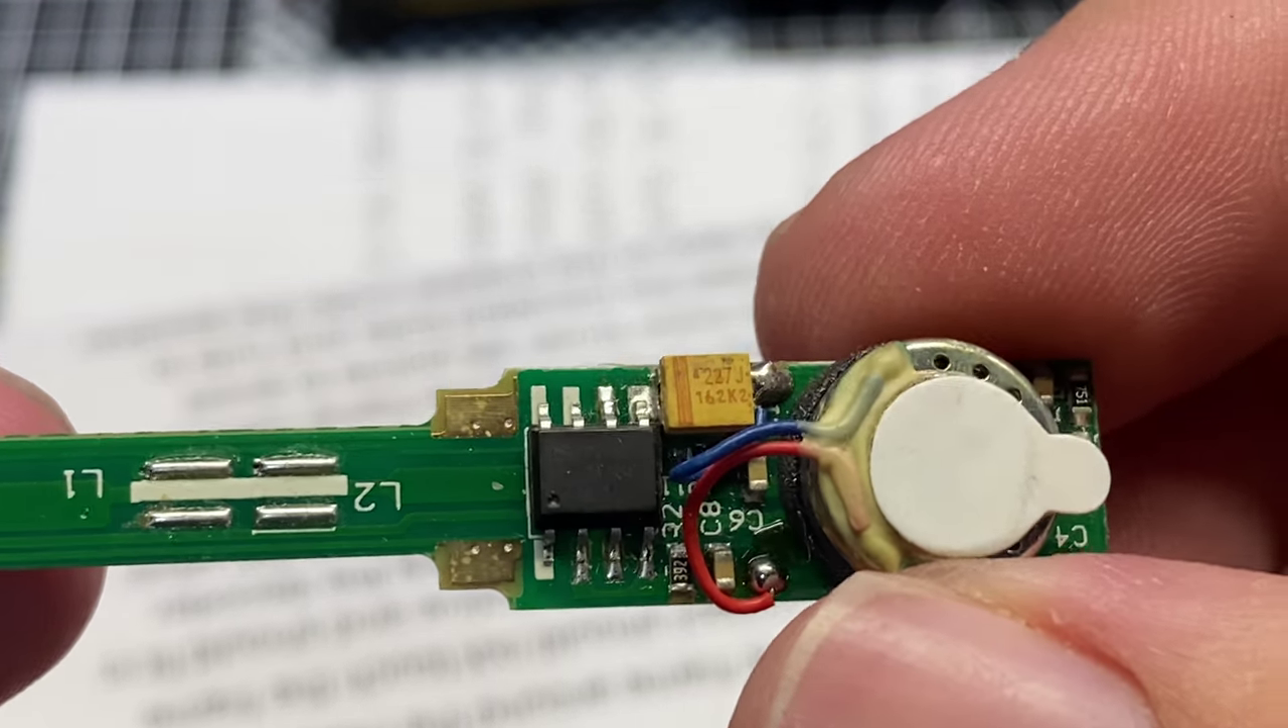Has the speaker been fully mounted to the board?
Yes.